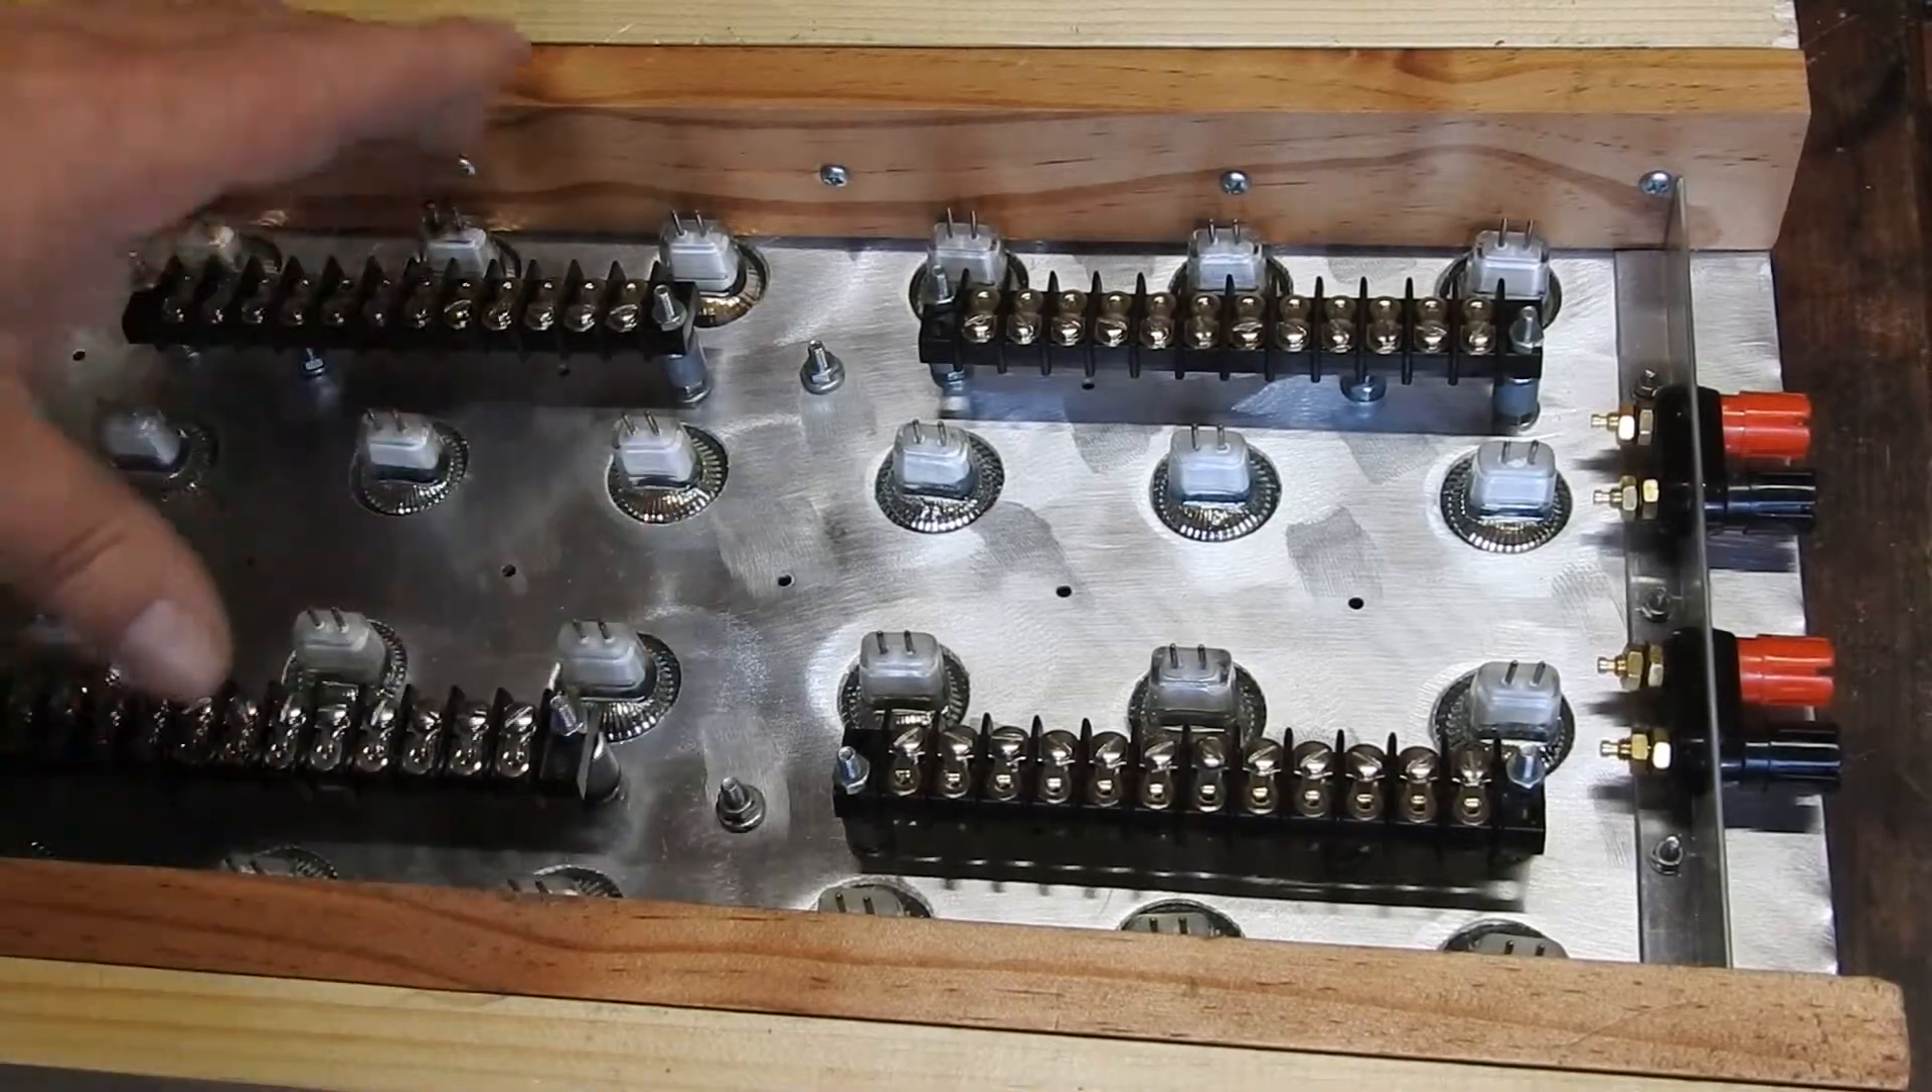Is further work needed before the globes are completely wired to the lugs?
Yes.